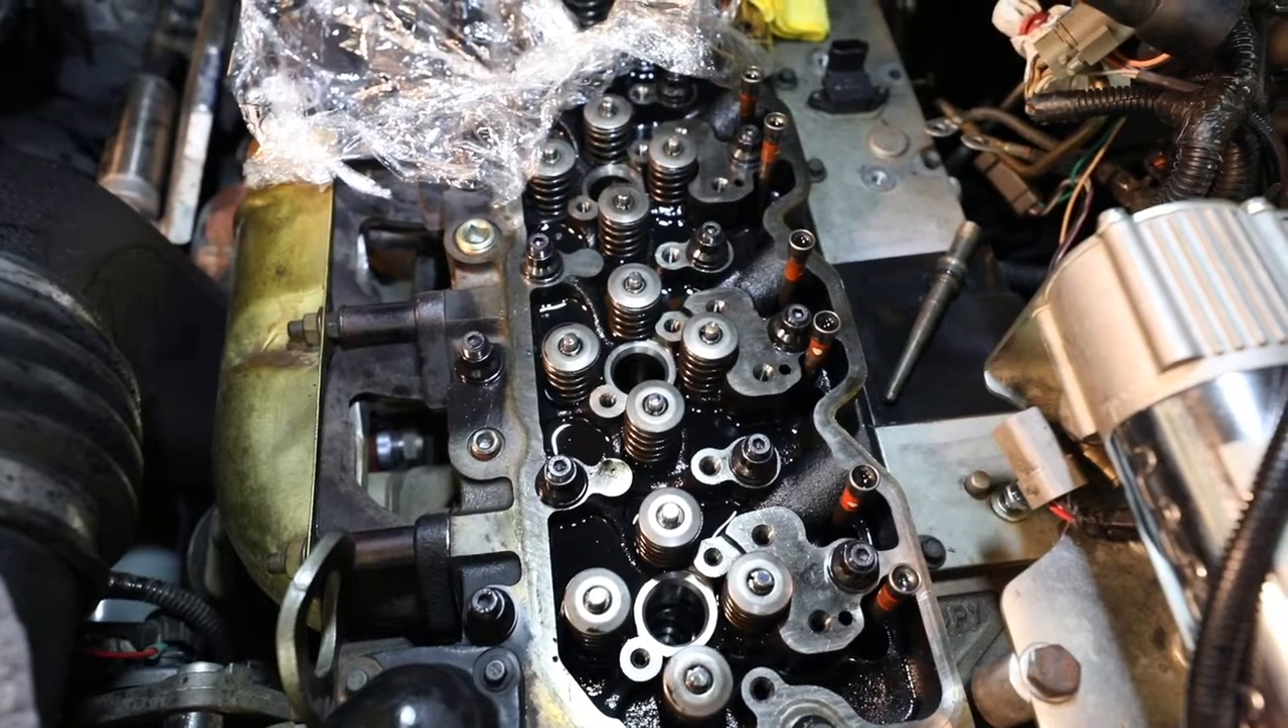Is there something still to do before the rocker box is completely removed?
No.